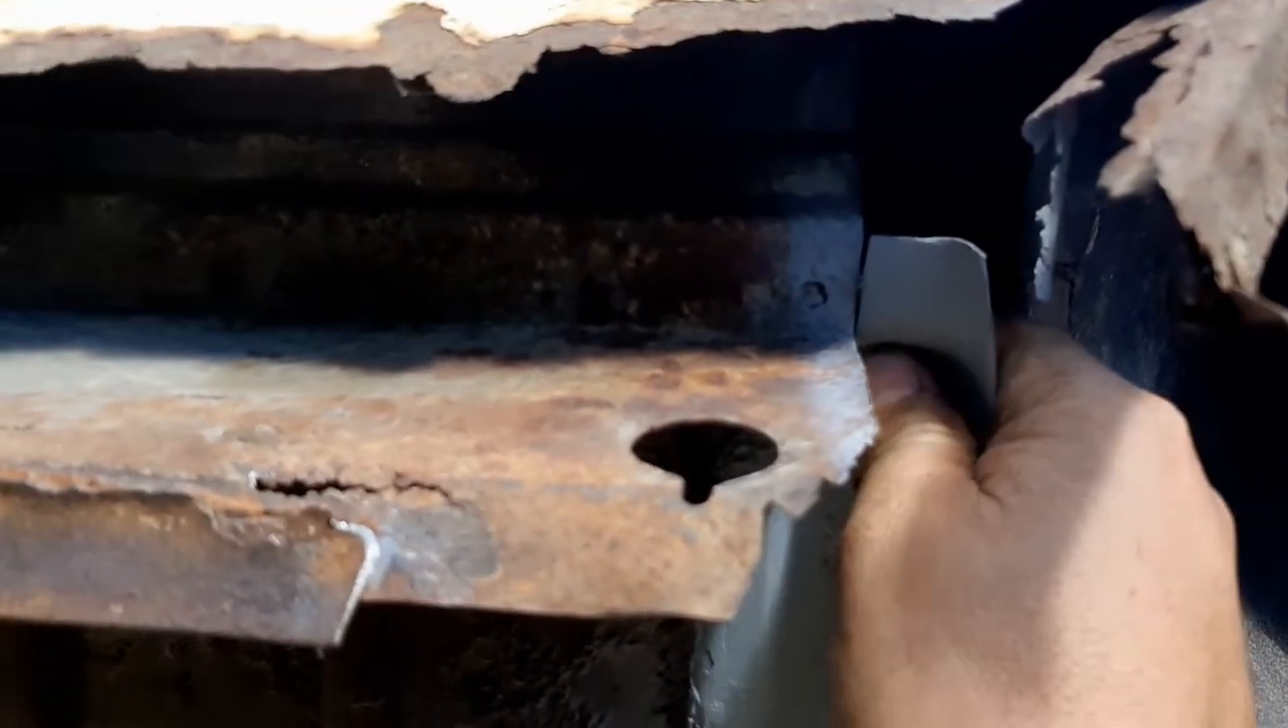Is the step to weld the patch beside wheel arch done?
No.